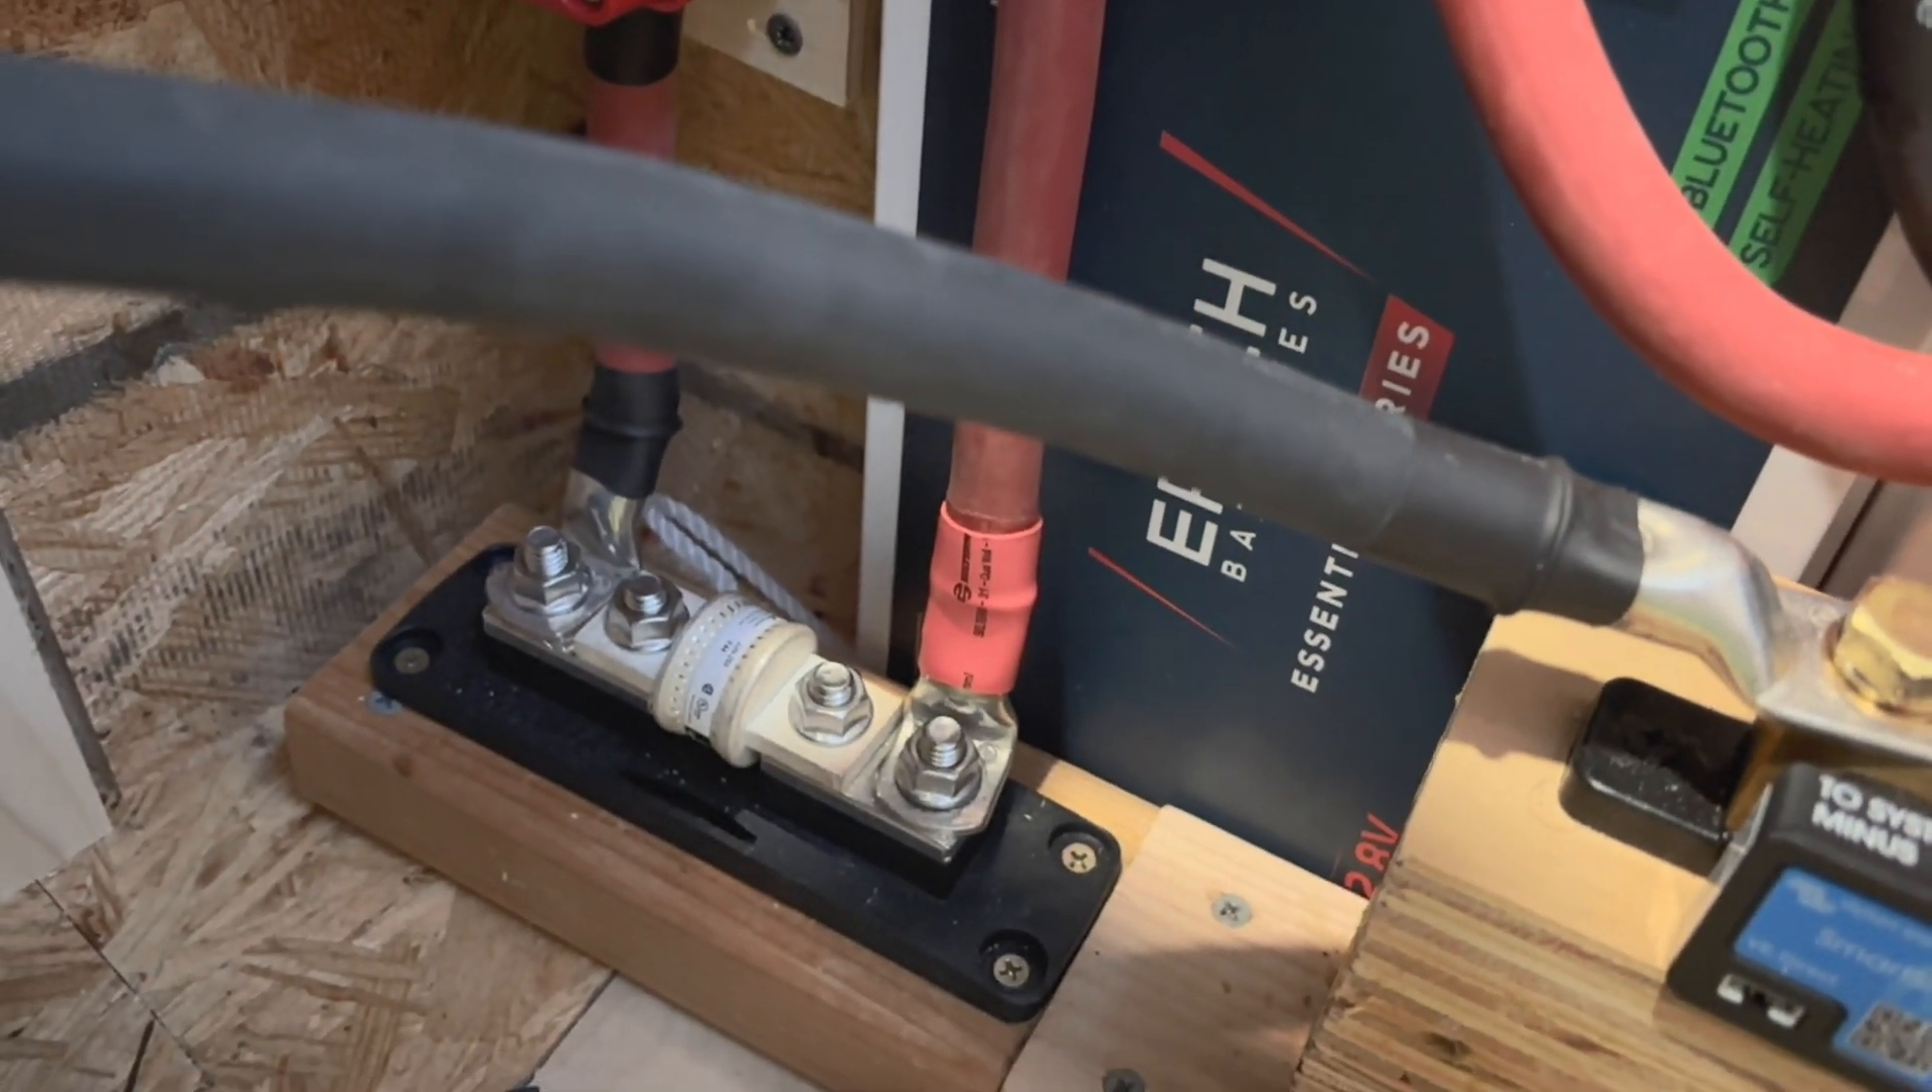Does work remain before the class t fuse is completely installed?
No.